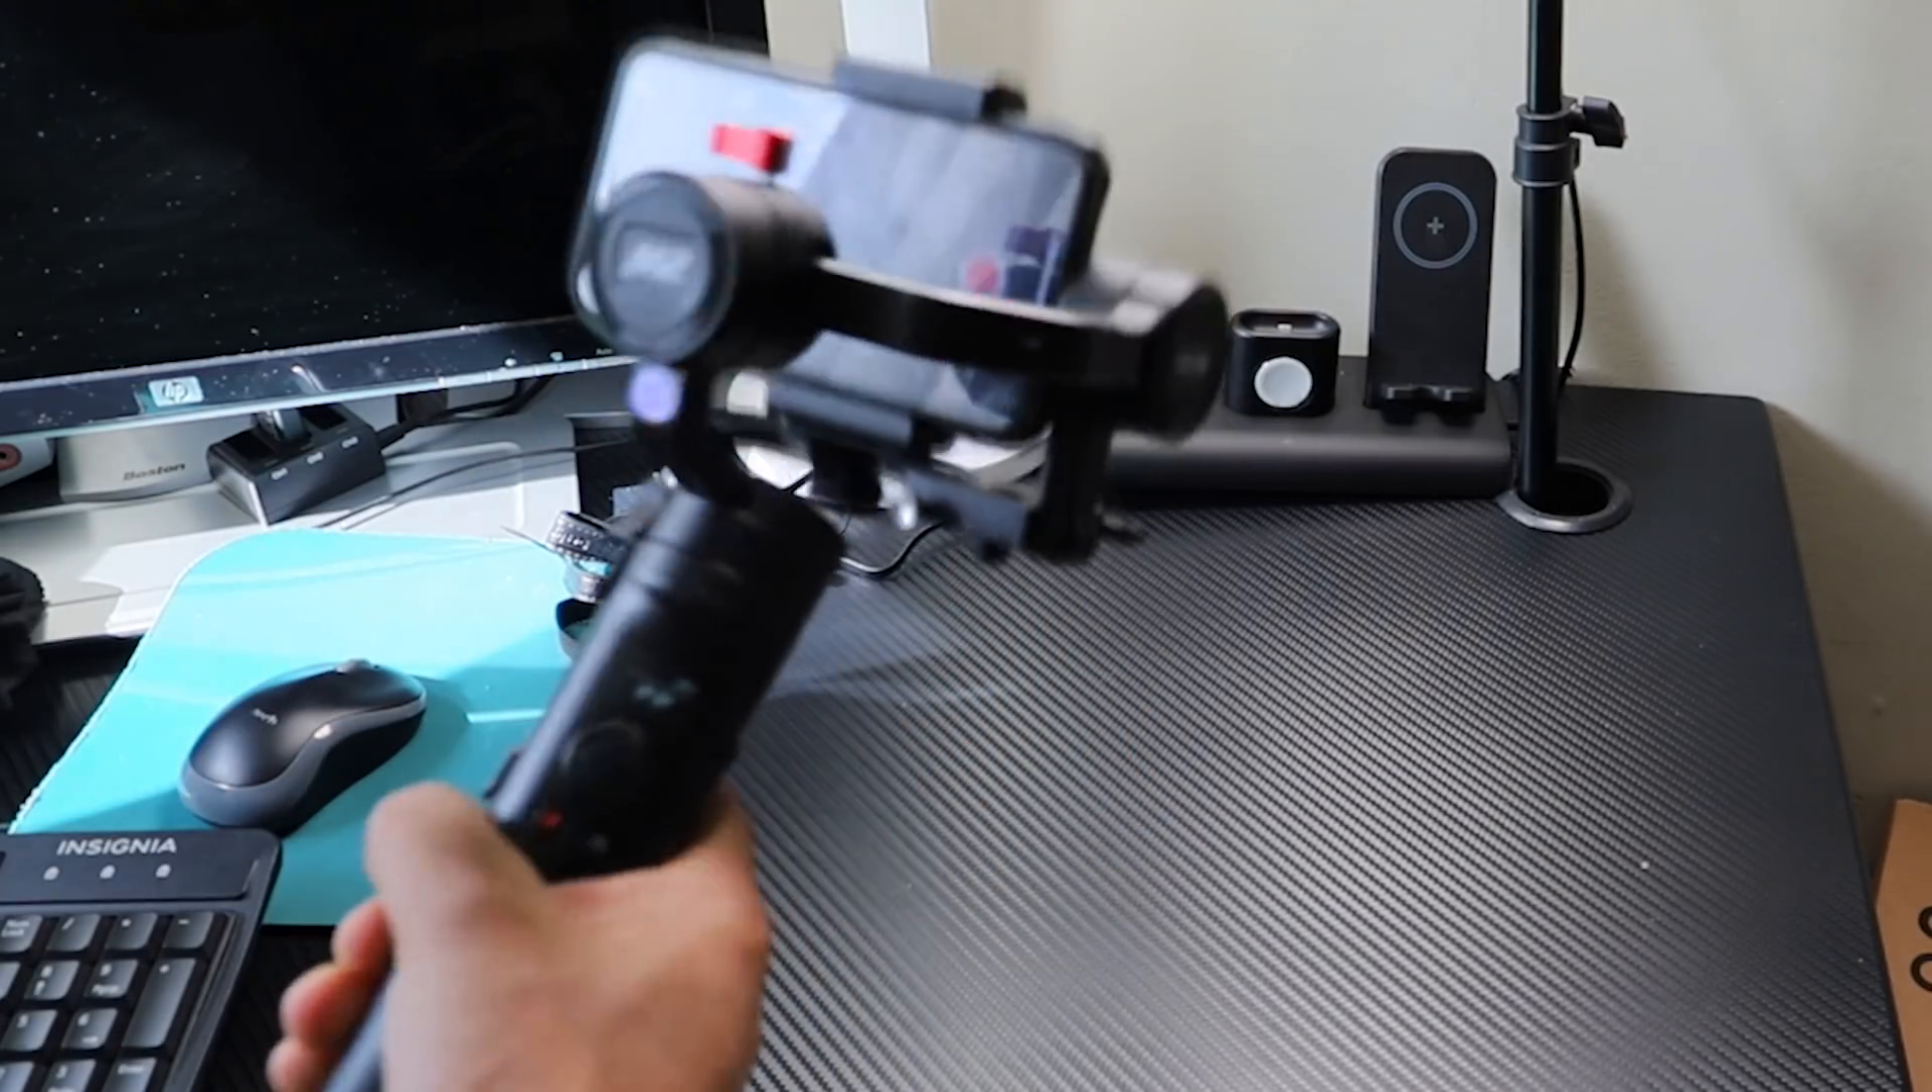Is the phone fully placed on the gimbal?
Yes.